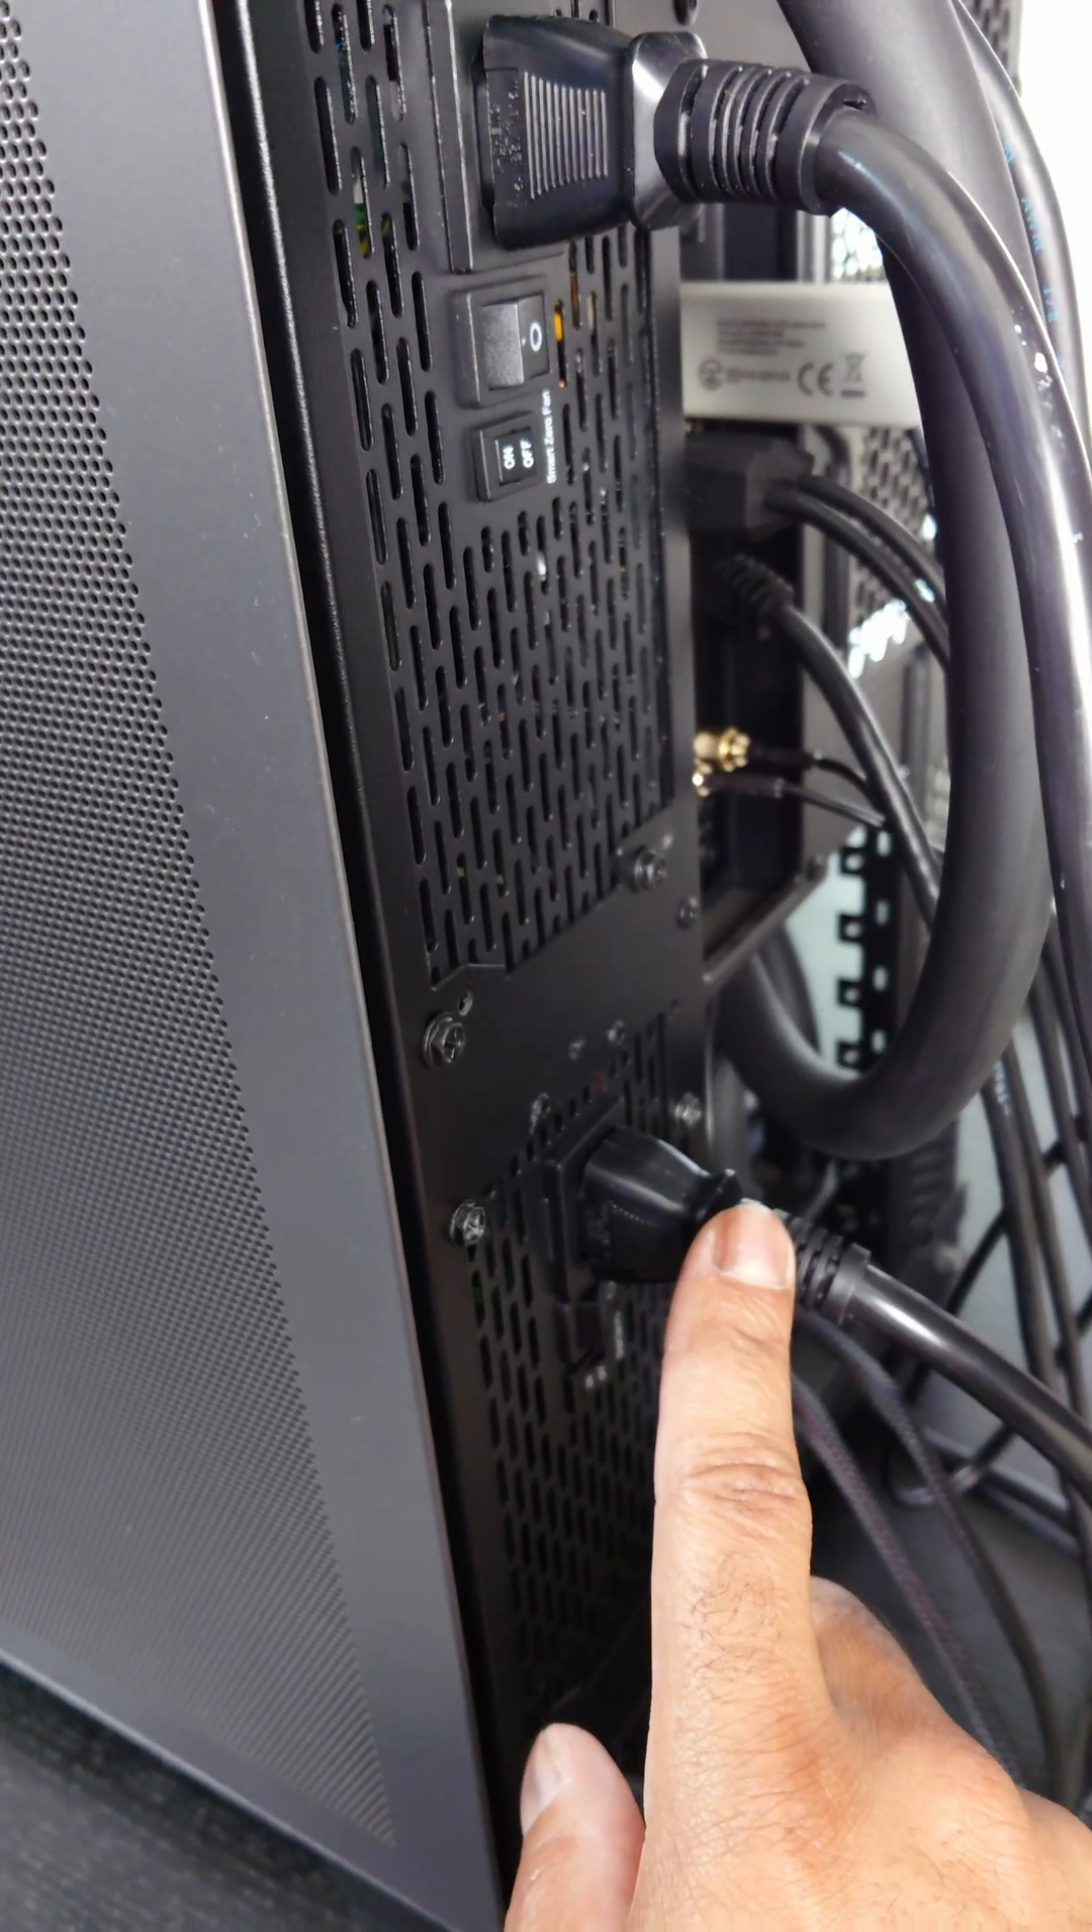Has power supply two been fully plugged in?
Yes.